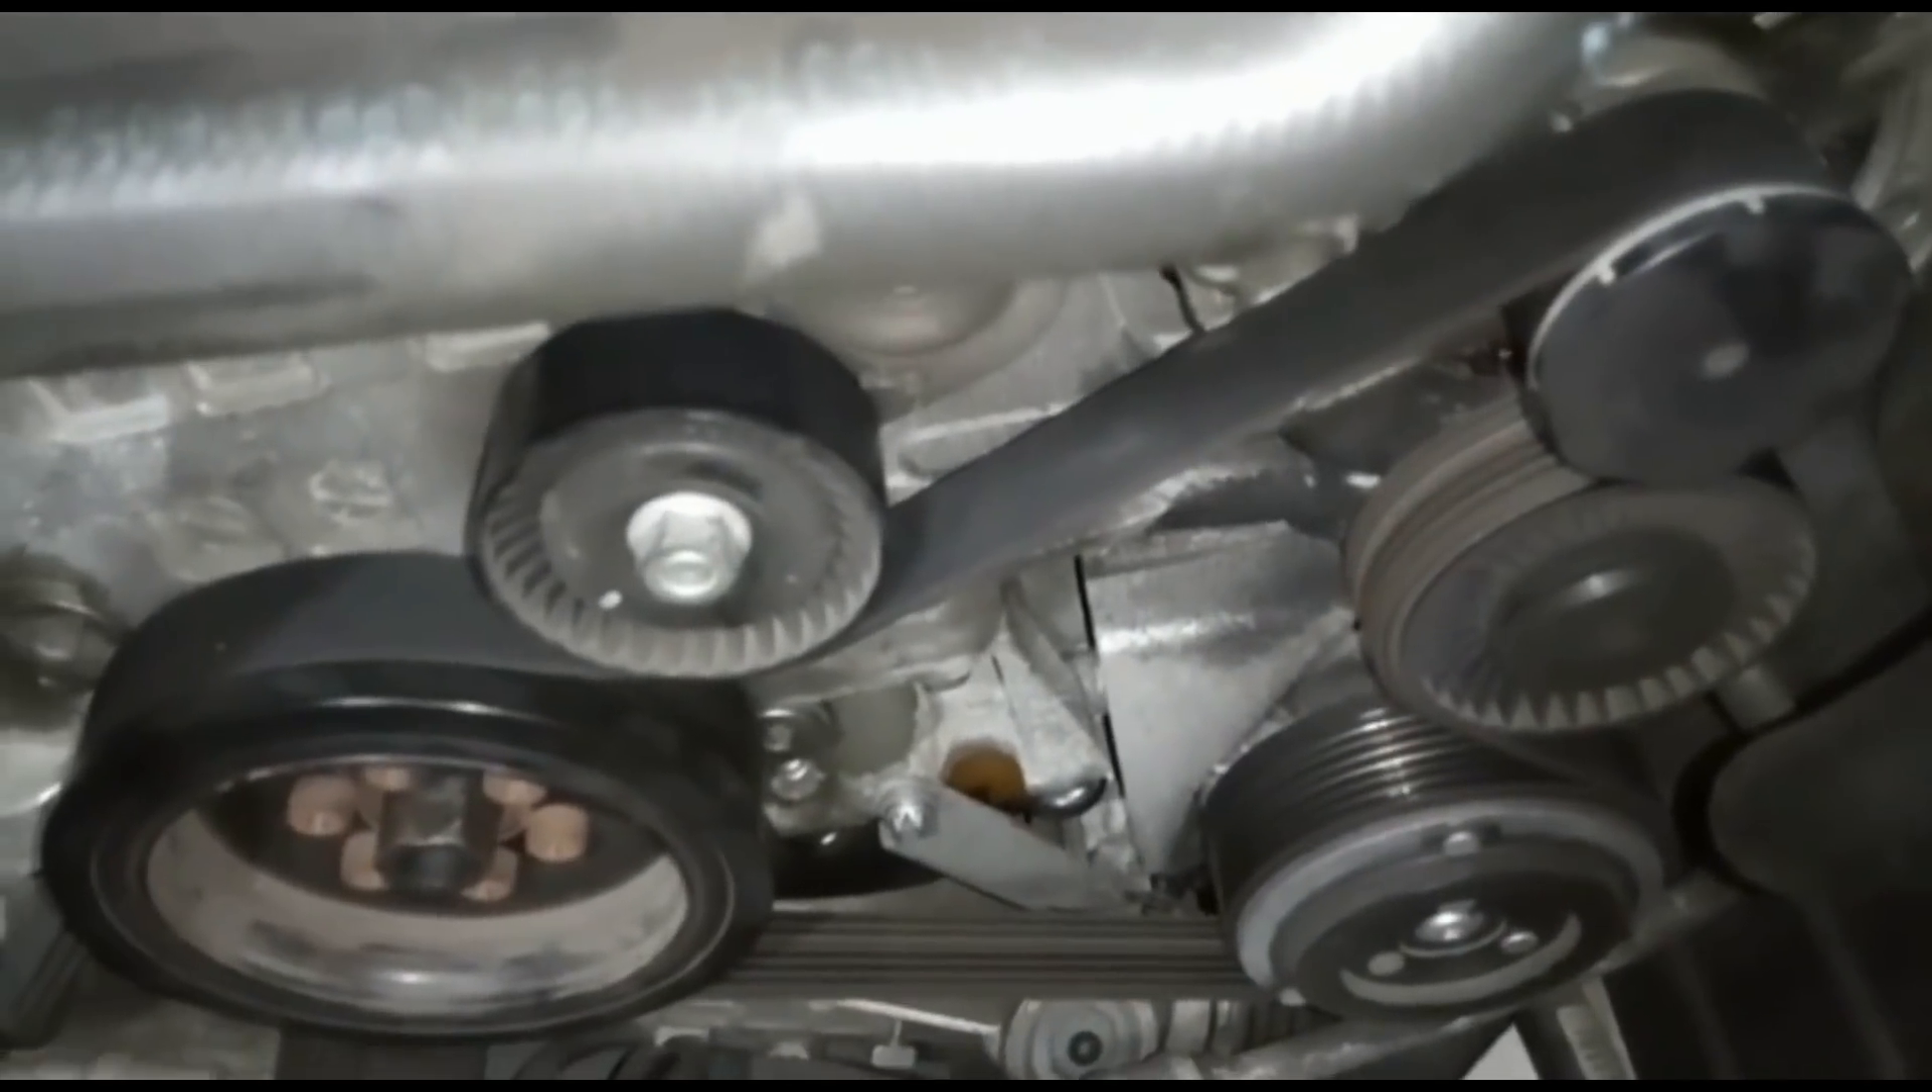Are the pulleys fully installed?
Yes.